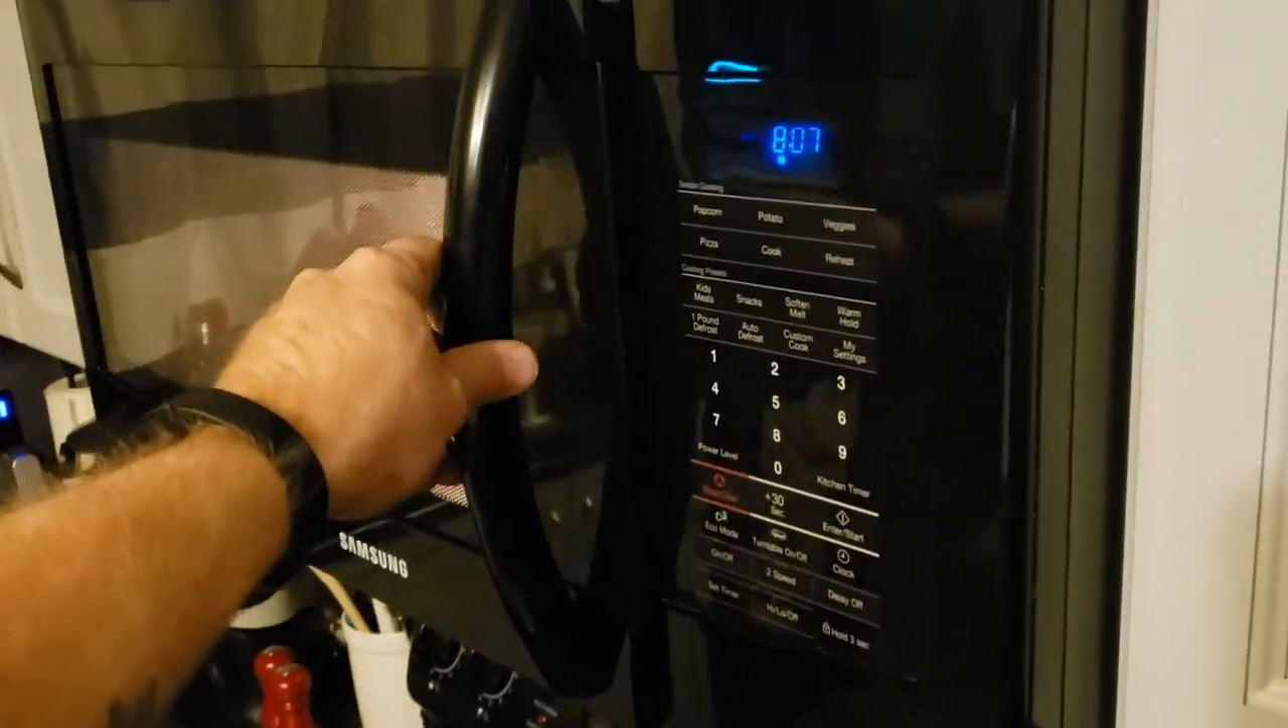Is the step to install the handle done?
Yes.